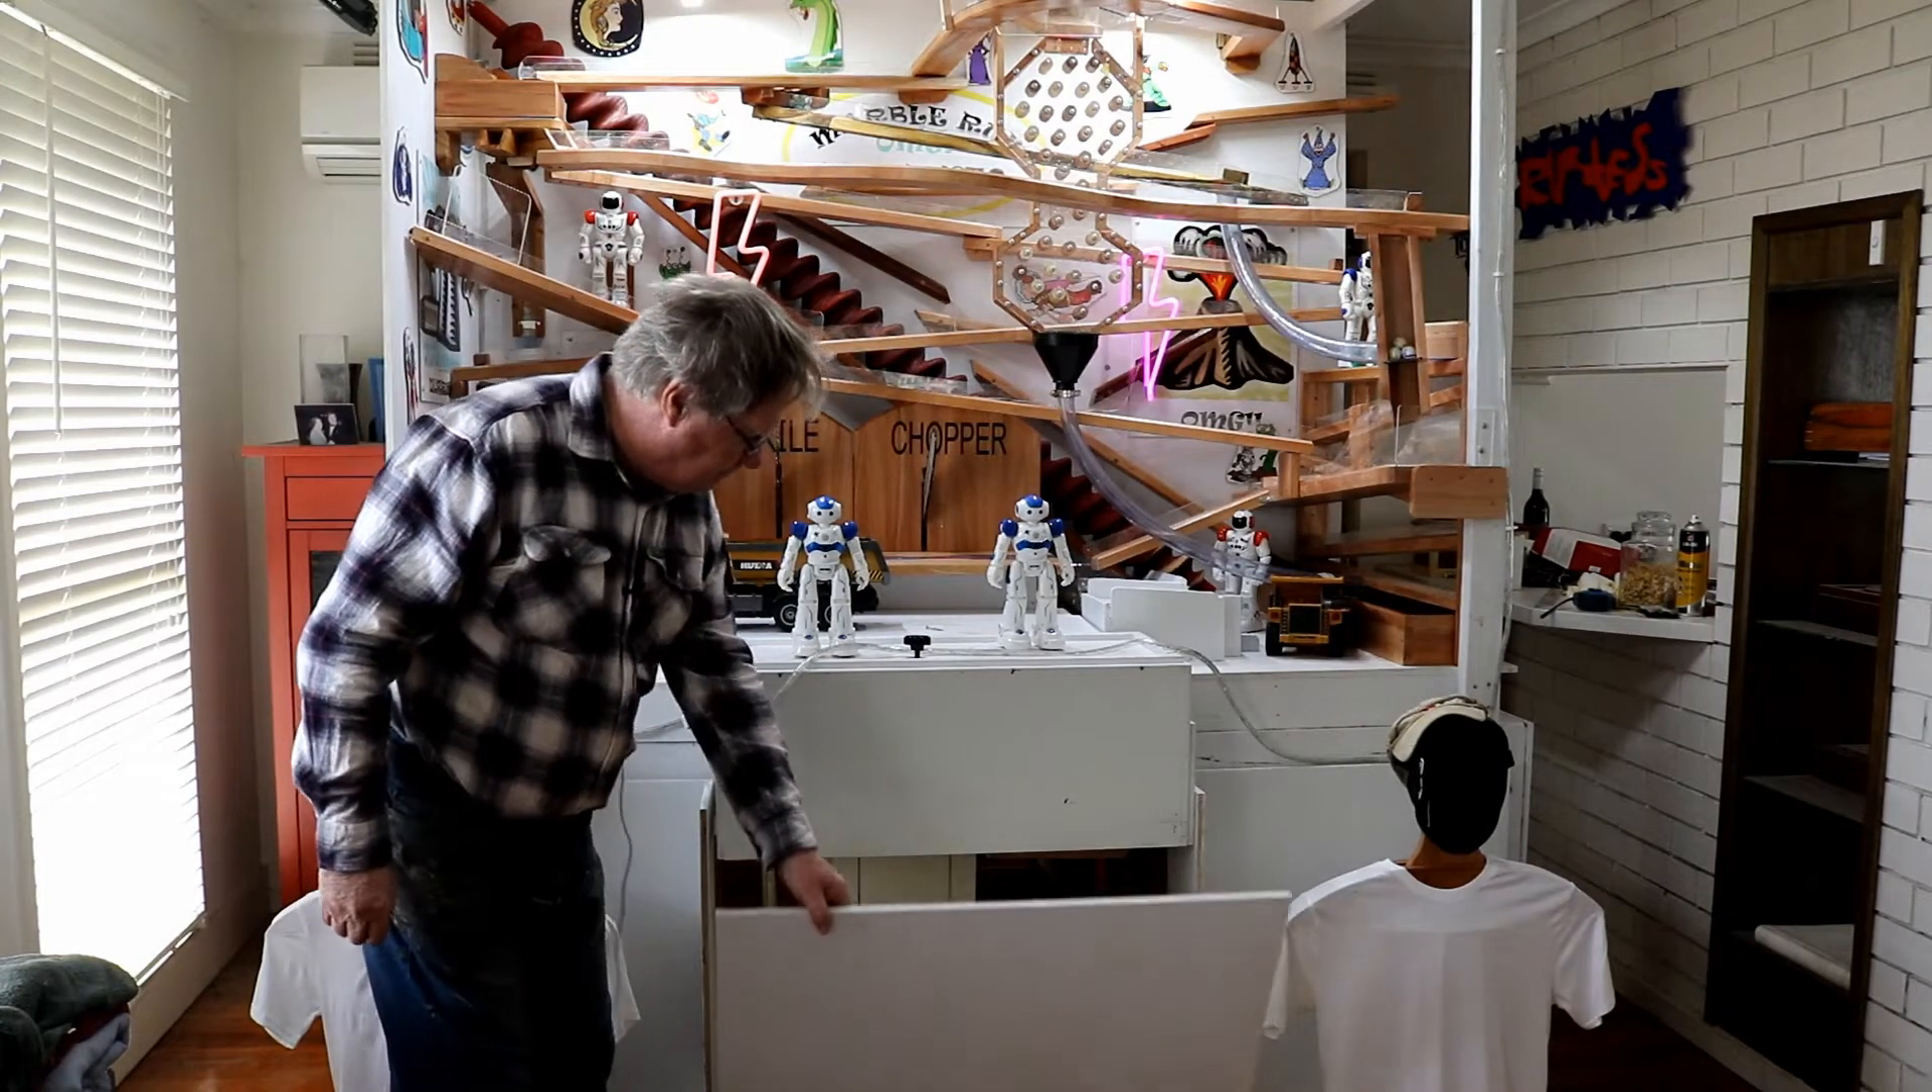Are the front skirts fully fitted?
No.